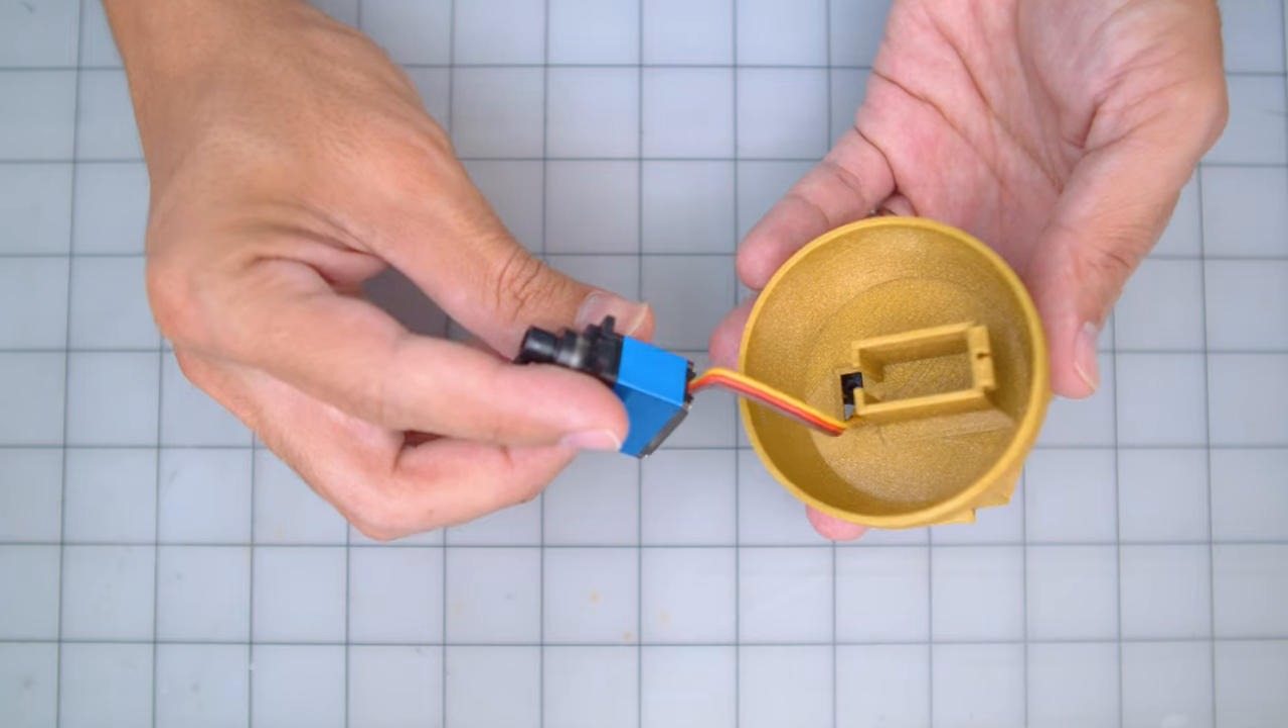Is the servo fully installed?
No.